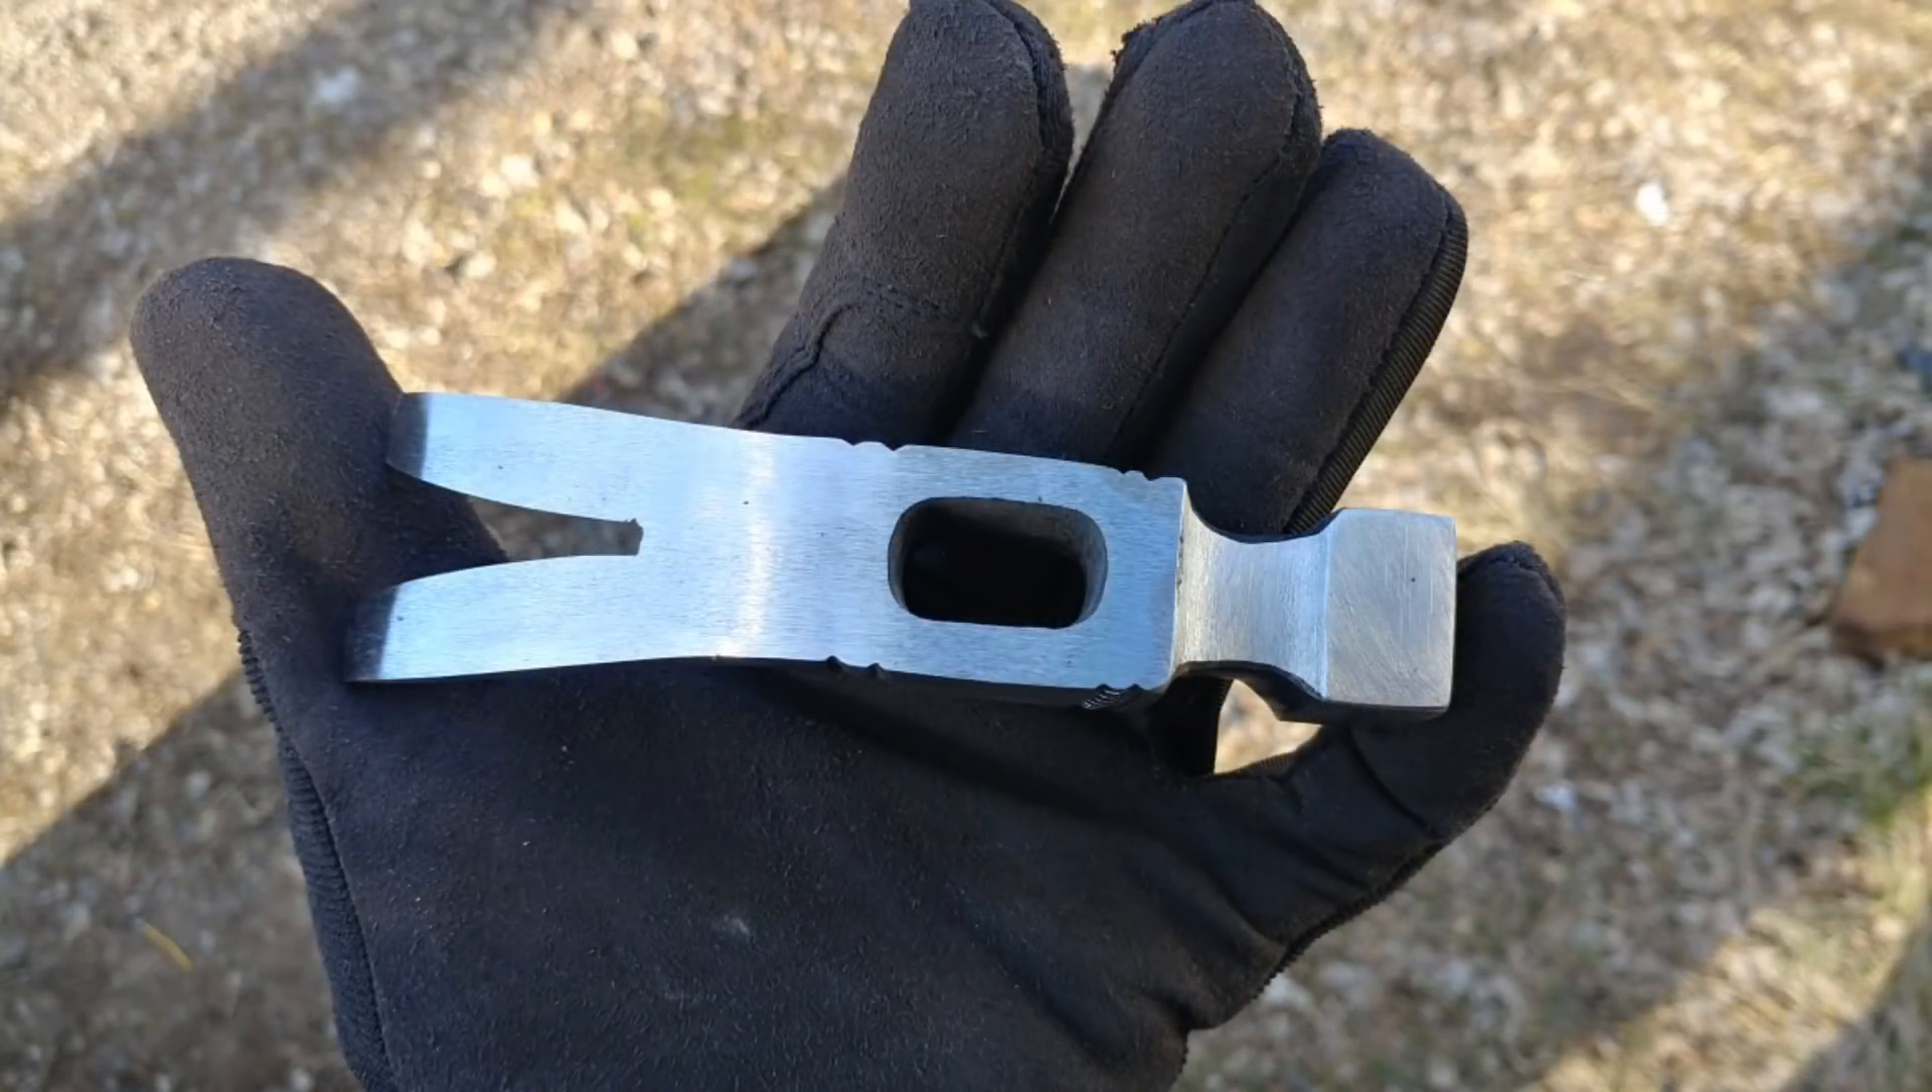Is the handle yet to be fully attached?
Yes.